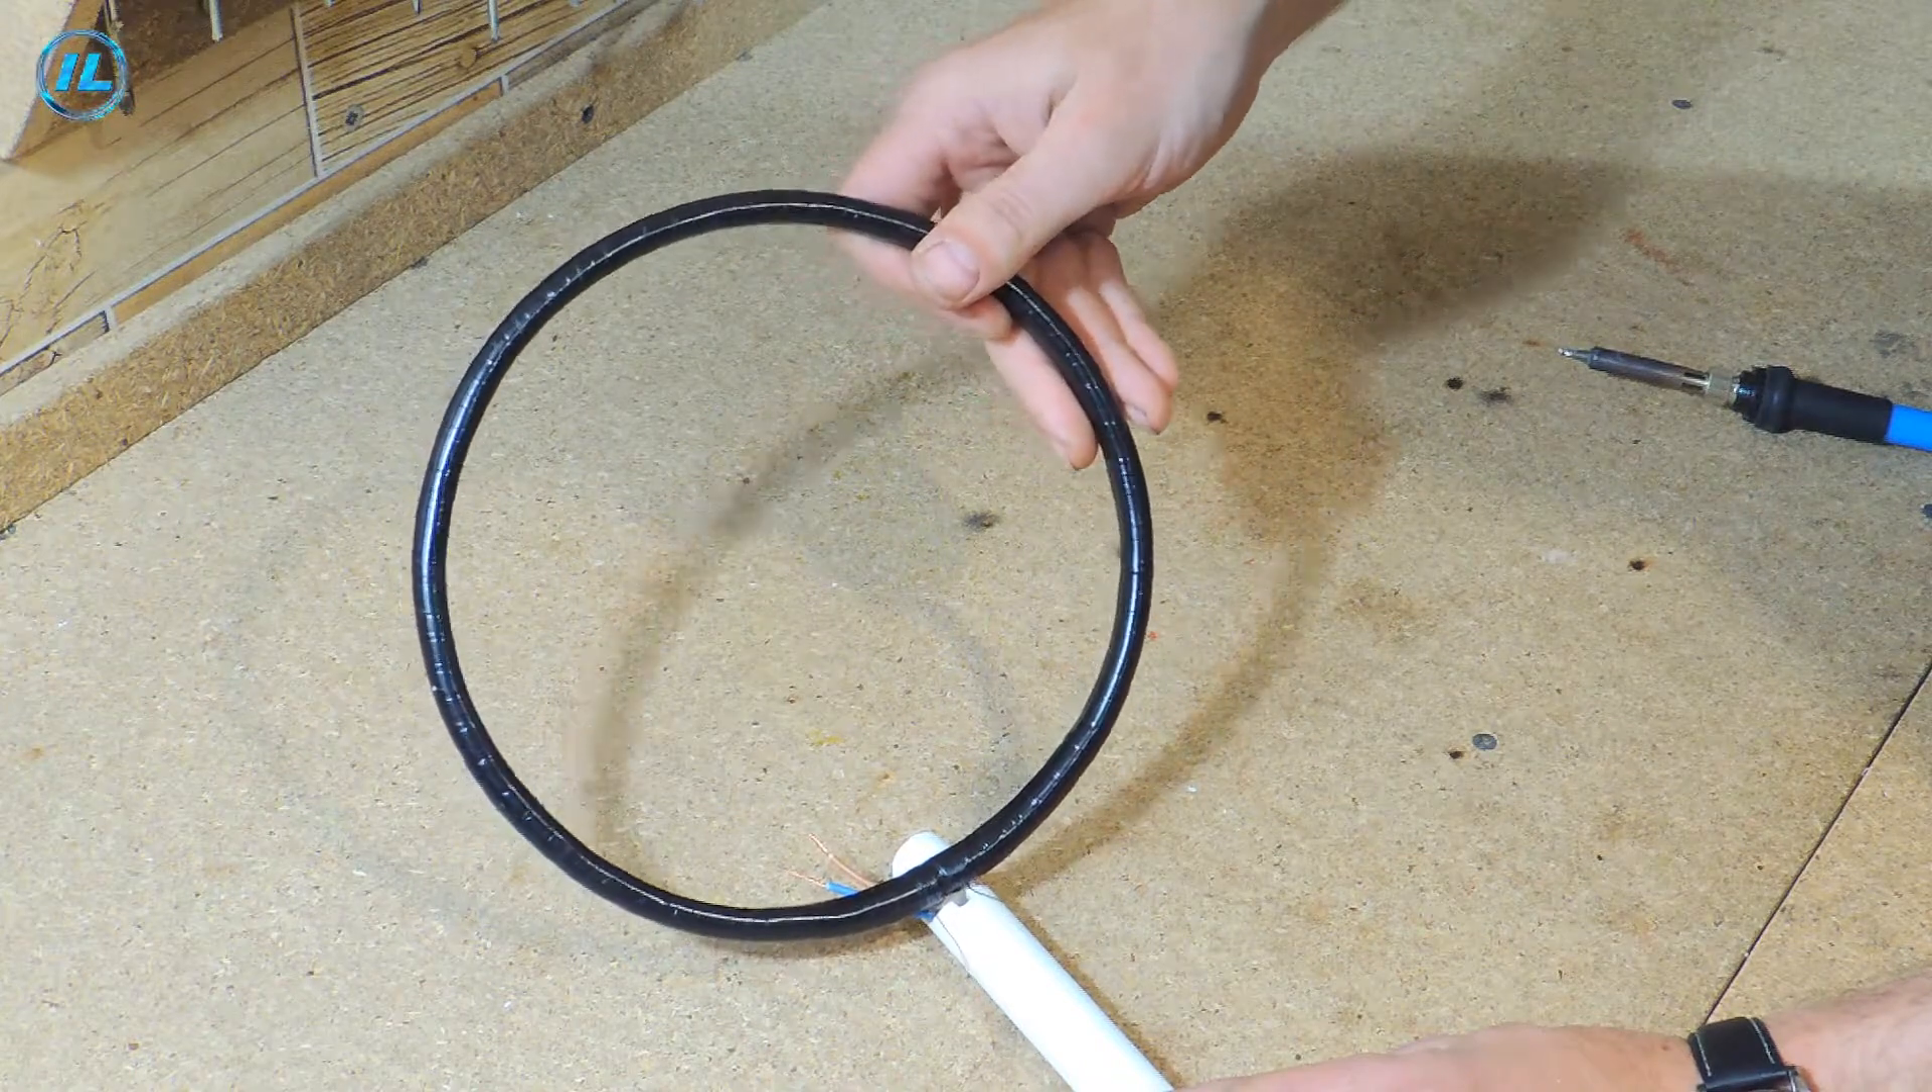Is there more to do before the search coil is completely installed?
Yes.